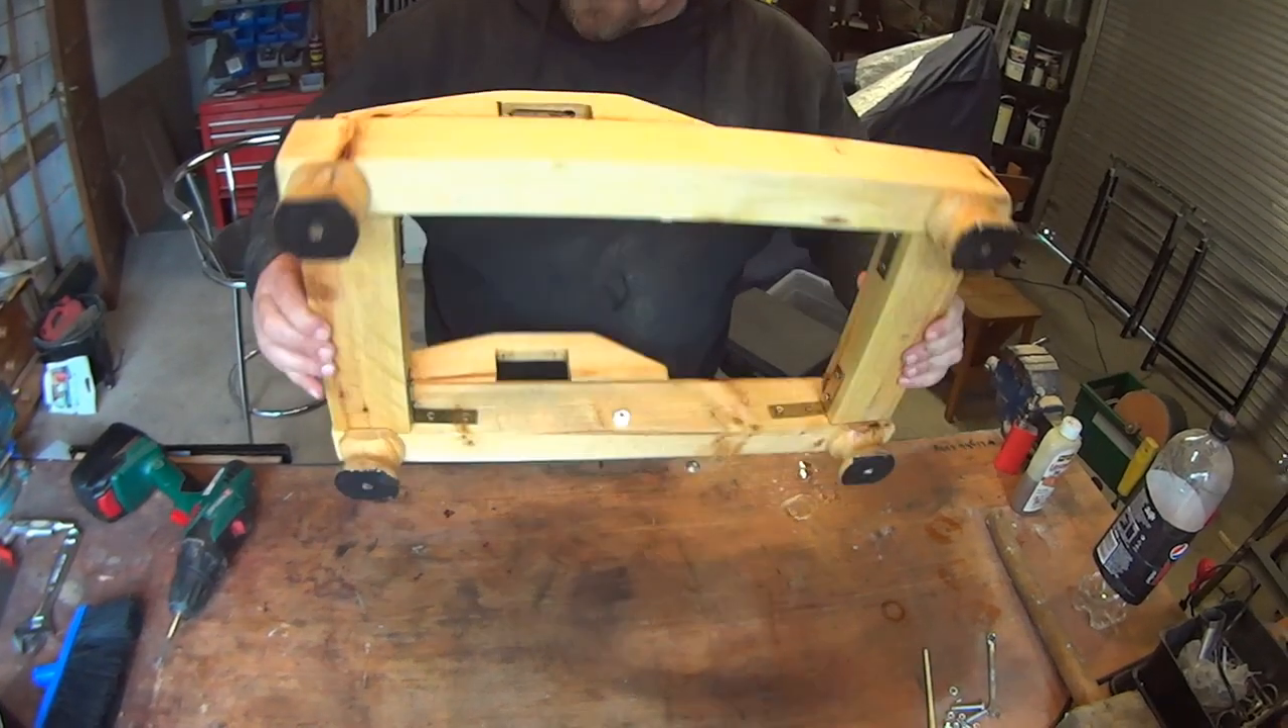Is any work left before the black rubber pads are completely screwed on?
No.